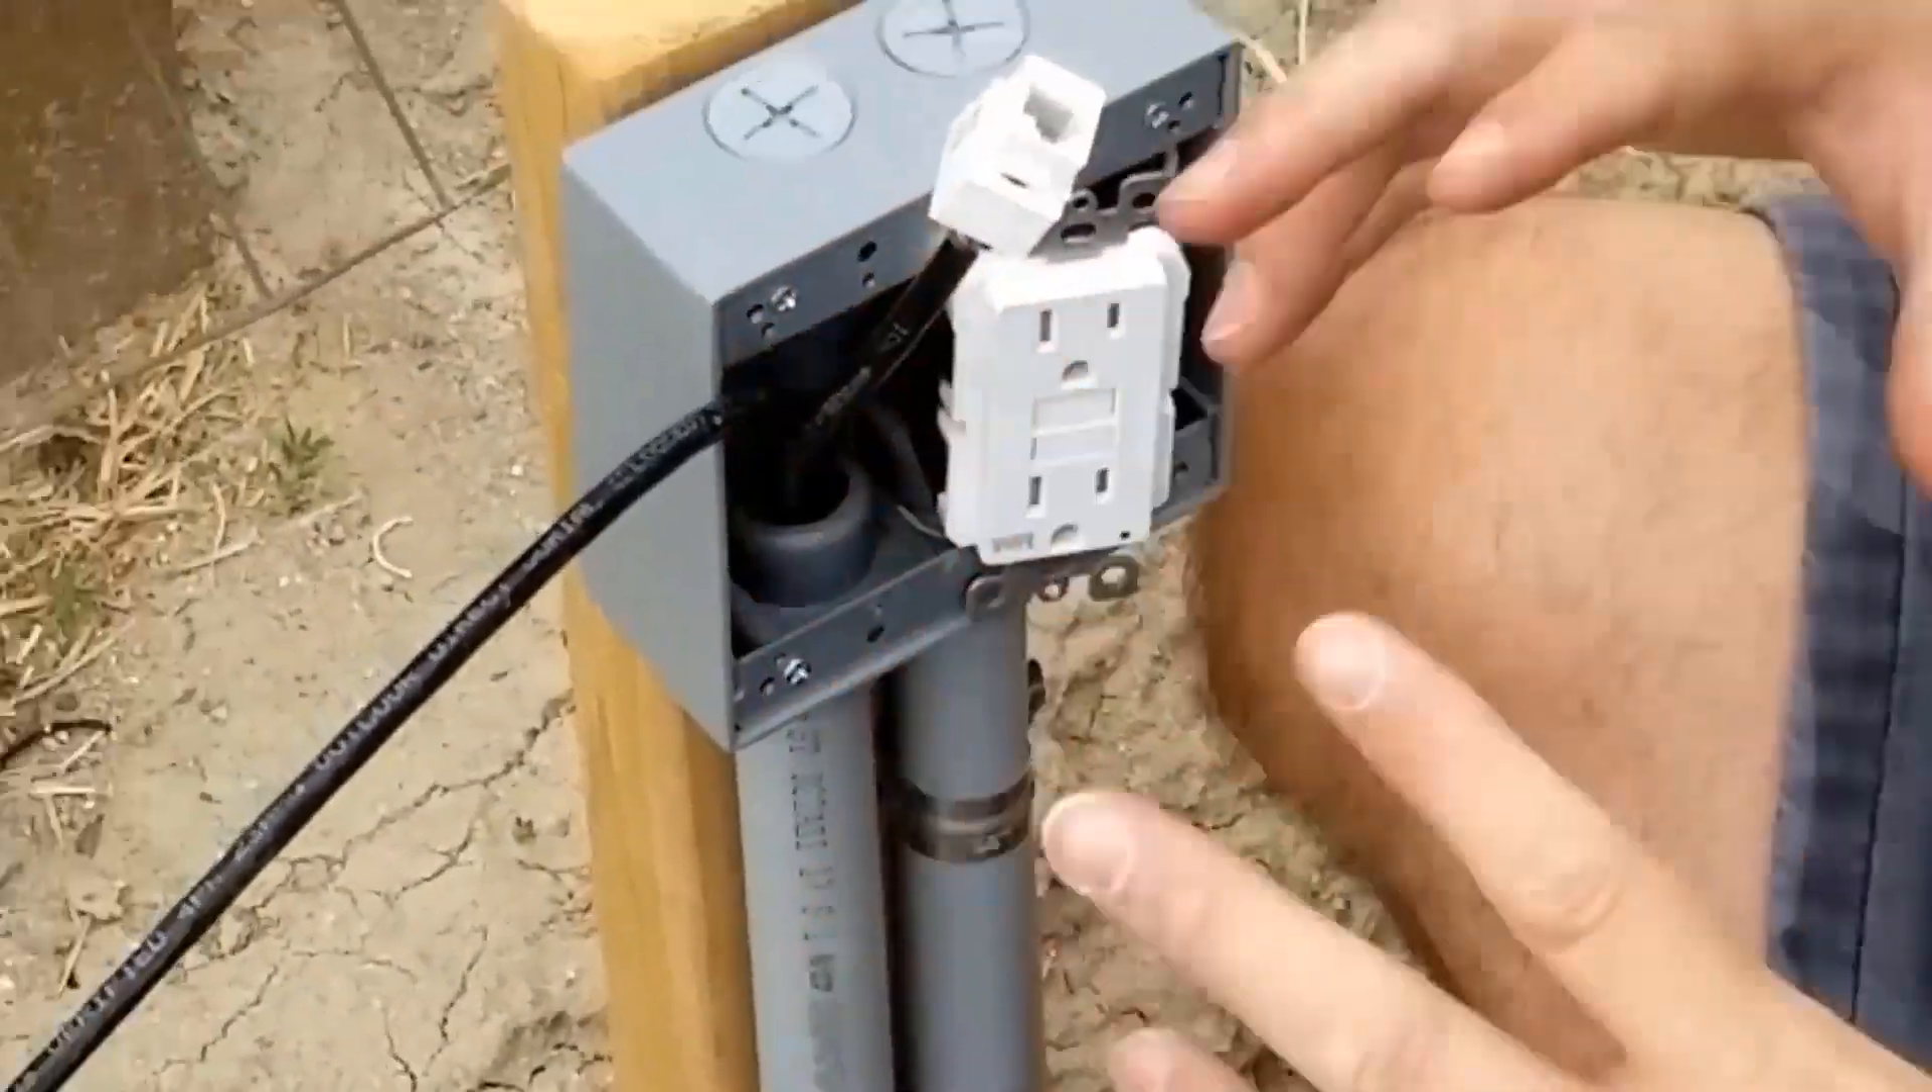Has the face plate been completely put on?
No.